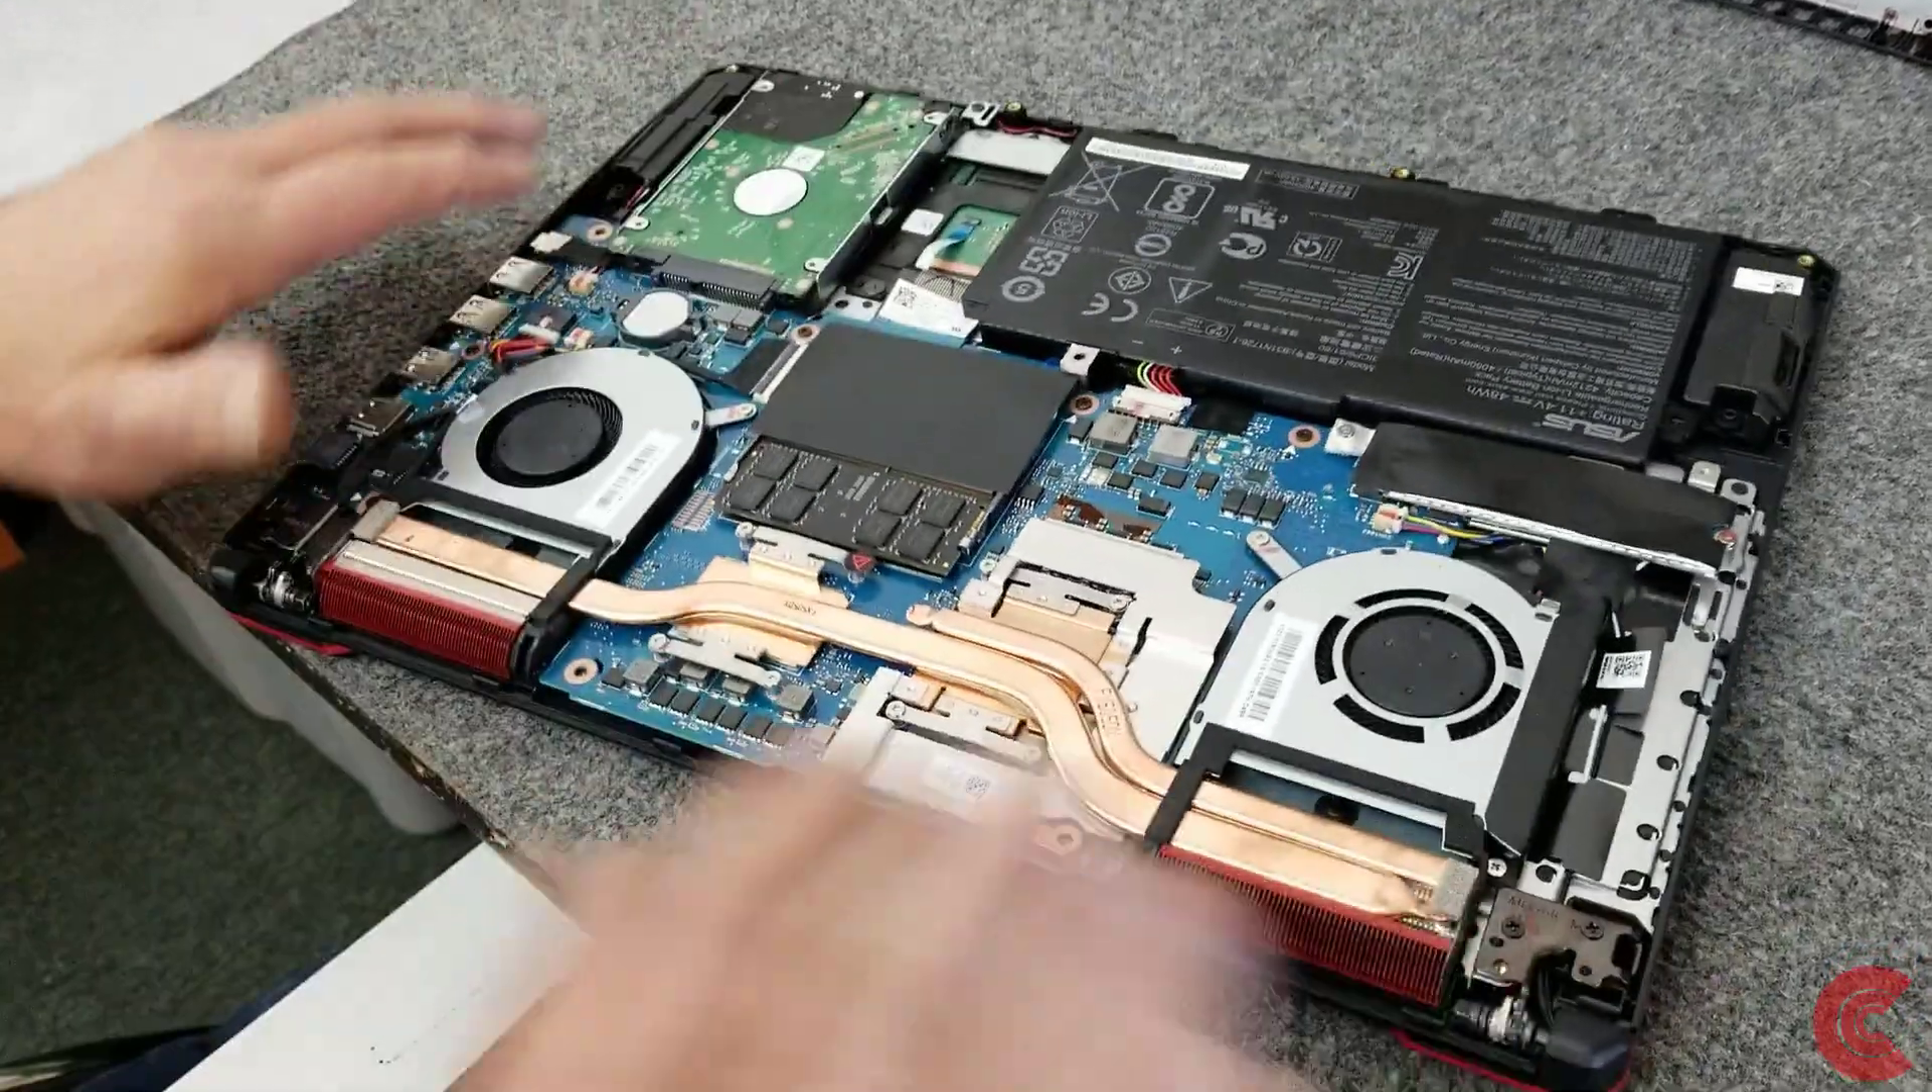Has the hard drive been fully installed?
Yes.